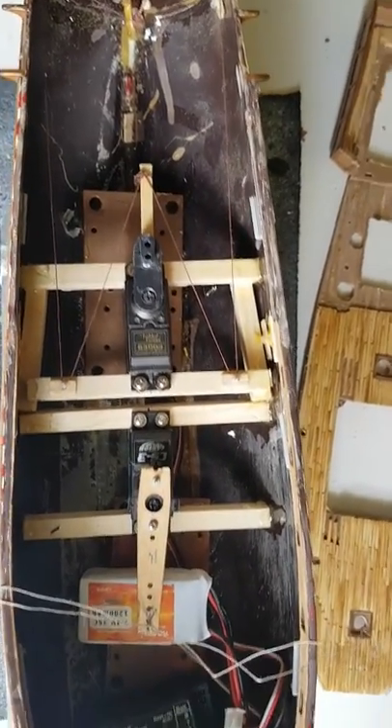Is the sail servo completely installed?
Yes.